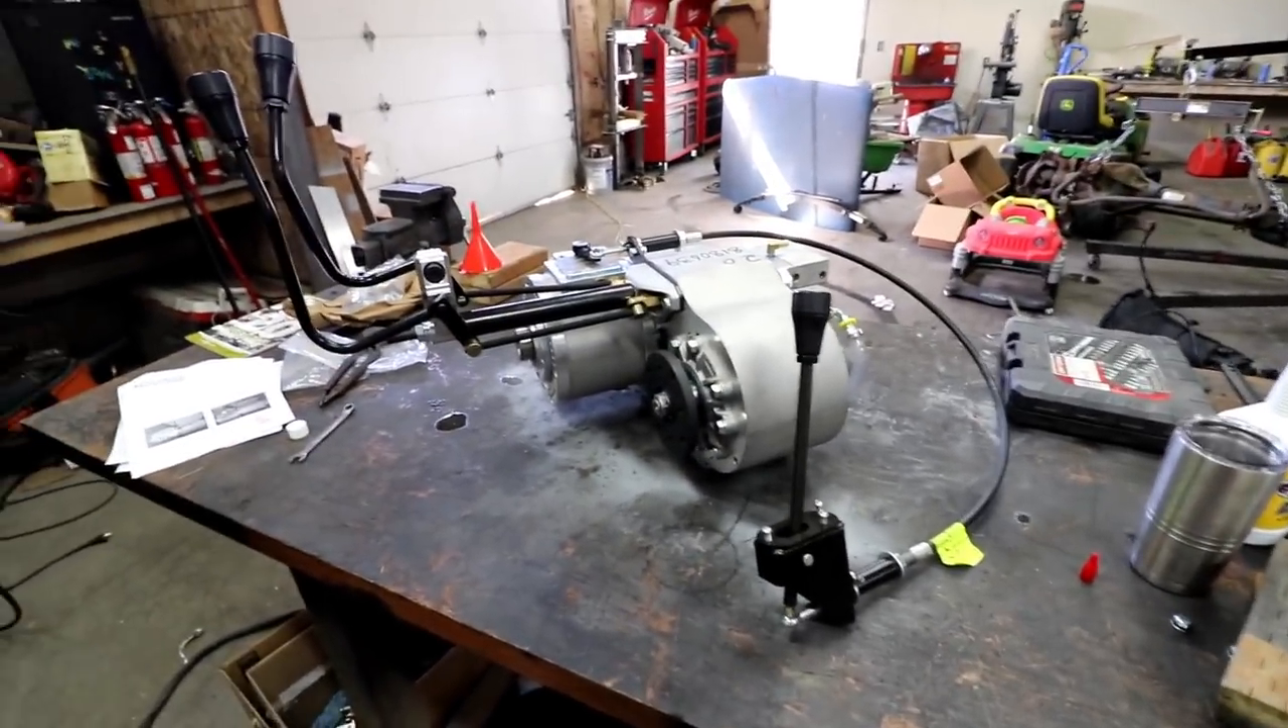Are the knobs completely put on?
Yes.